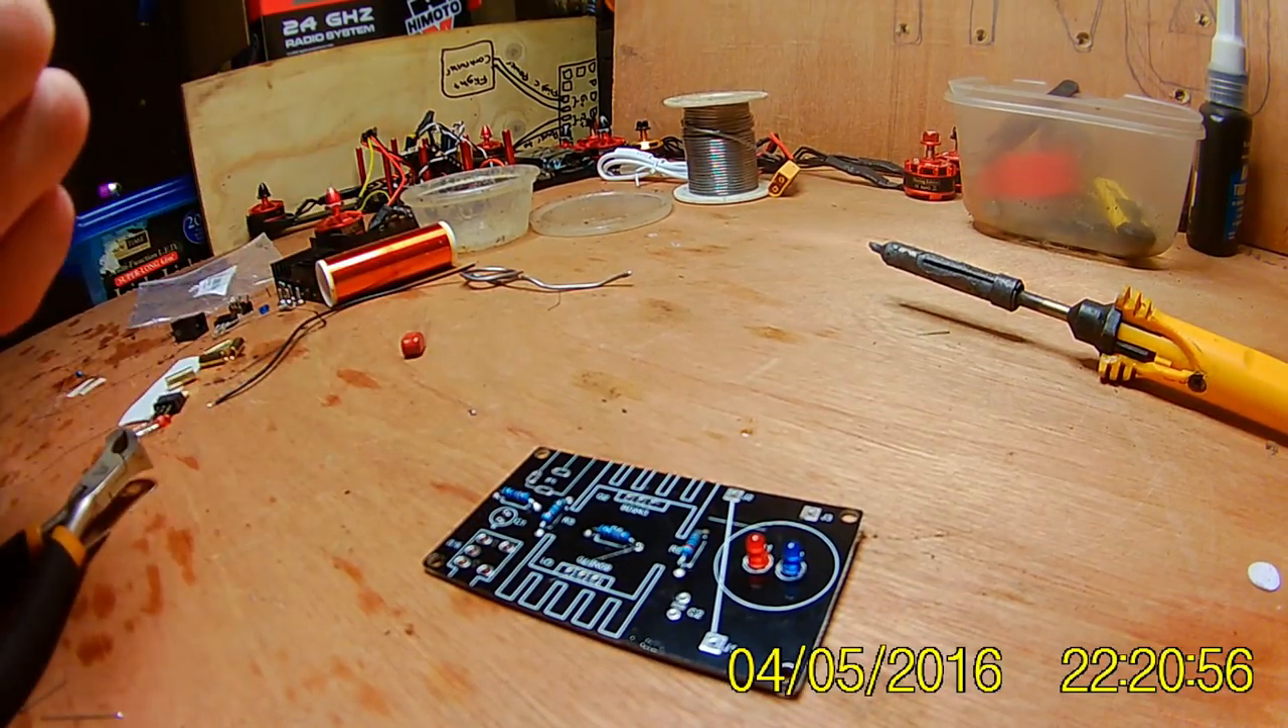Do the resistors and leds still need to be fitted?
No.